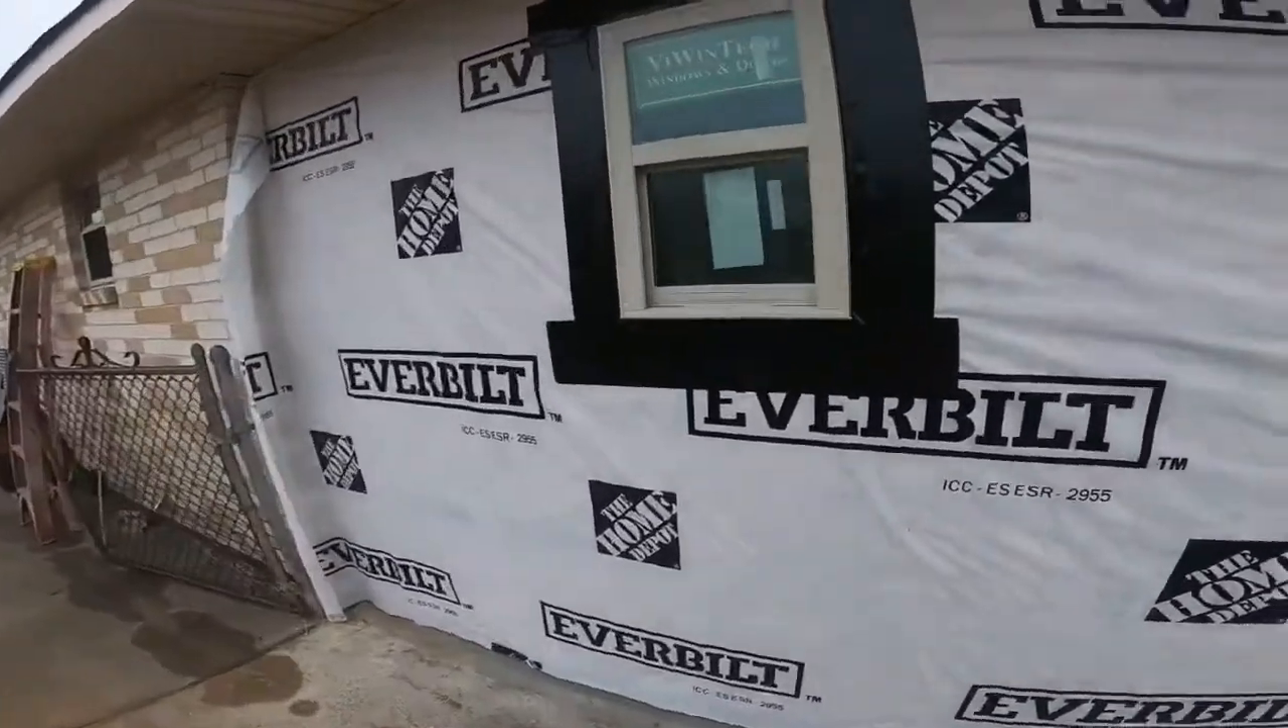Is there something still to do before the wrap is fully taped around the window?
No.